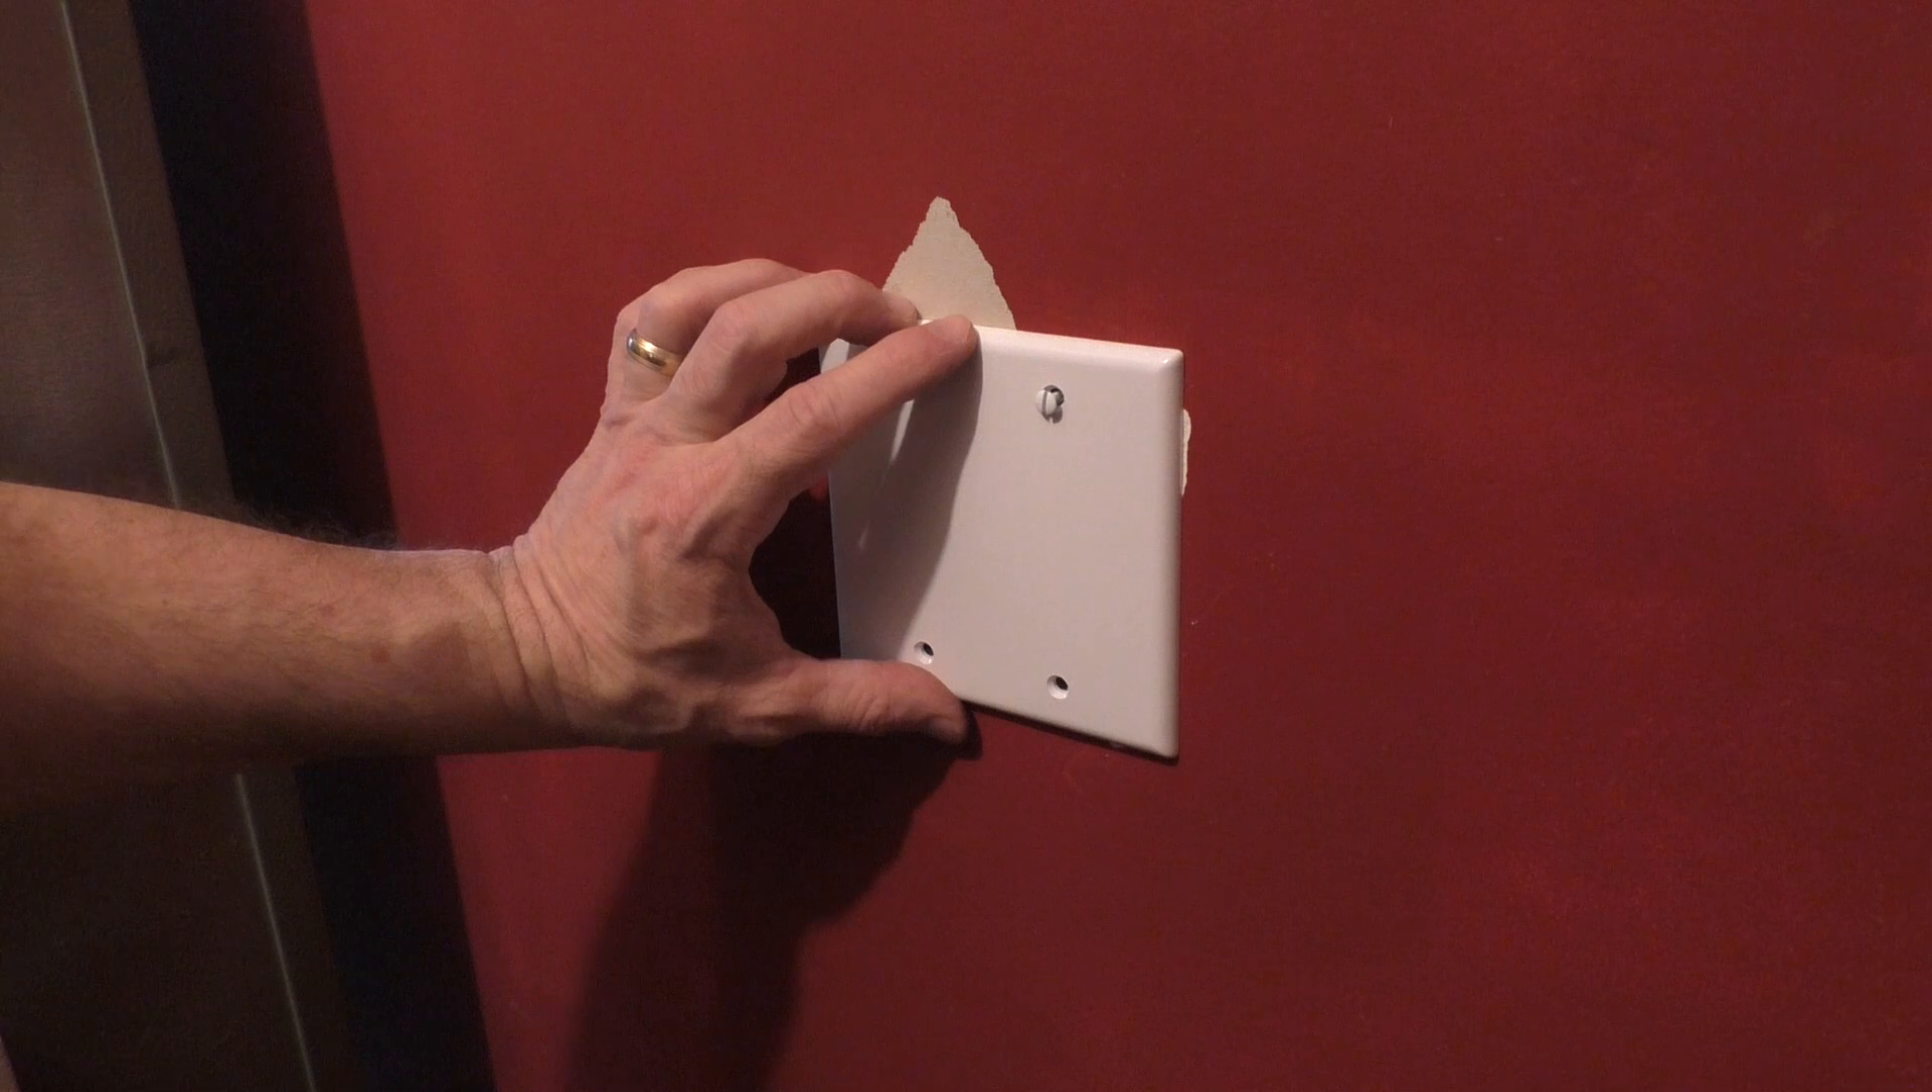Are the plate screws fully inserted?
No.